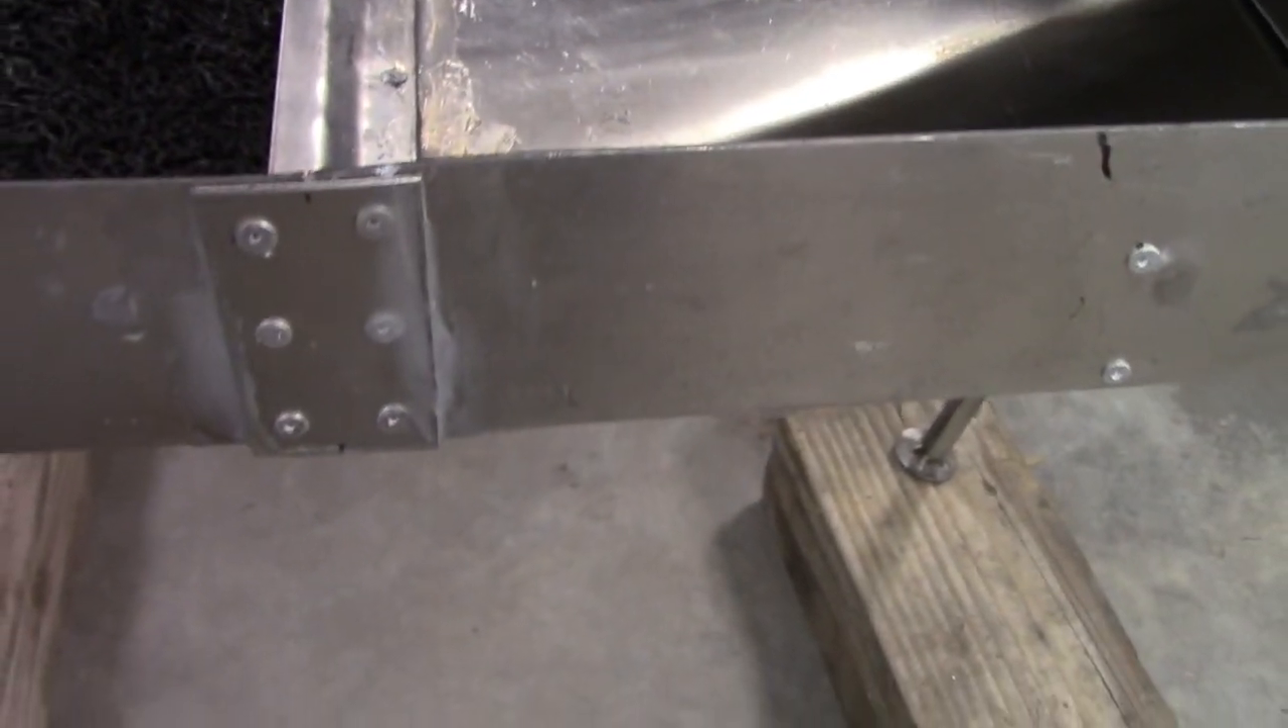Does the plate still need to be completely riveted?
No.